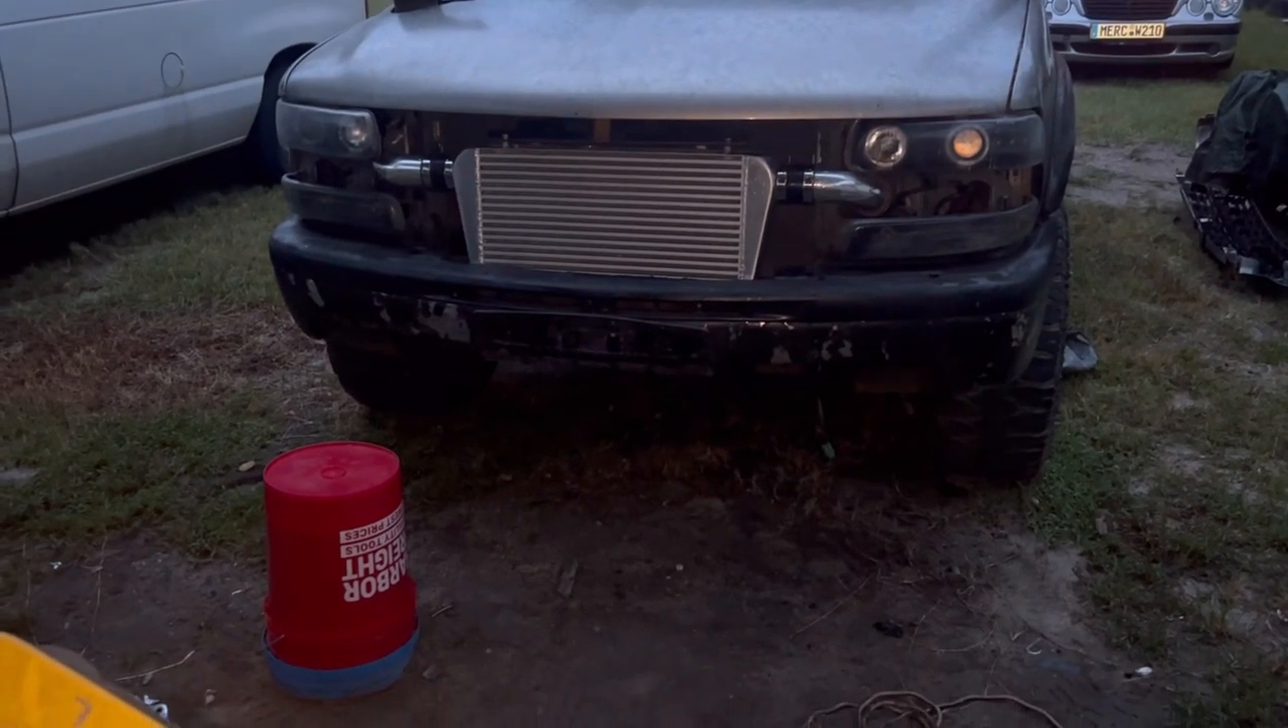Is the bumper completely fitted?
Yes.